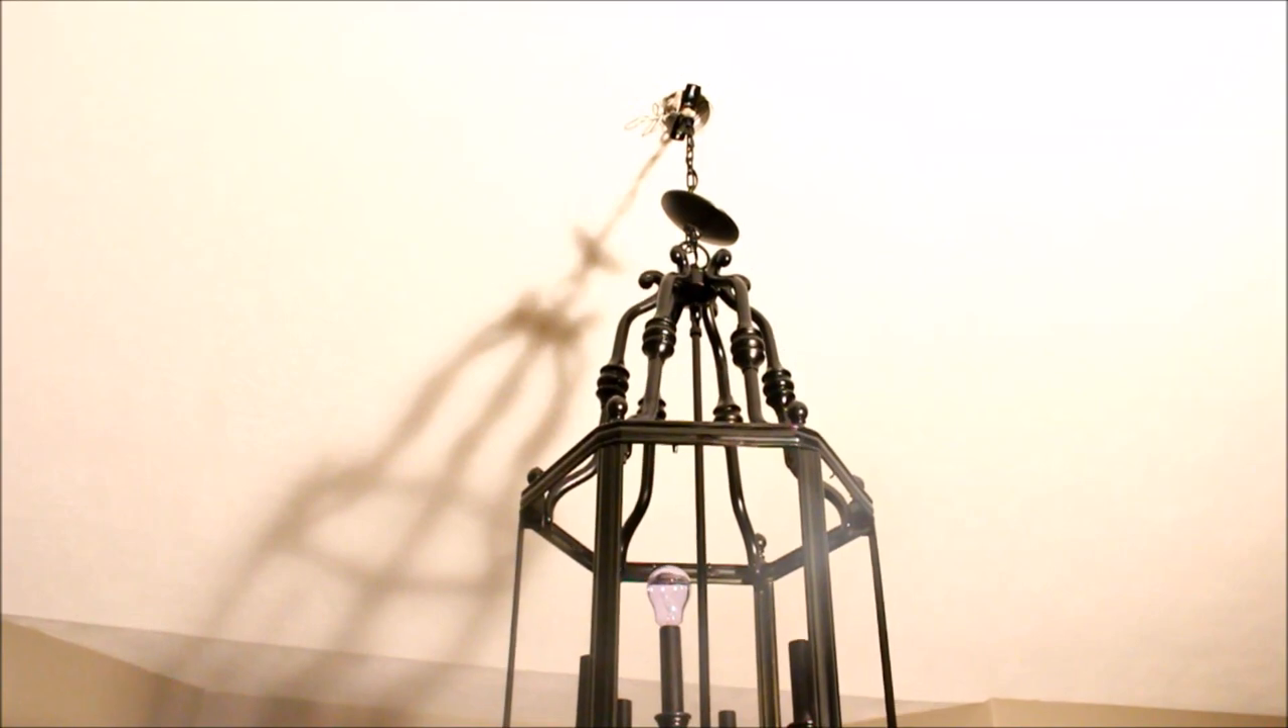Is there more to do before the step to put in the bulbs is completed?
Yes.